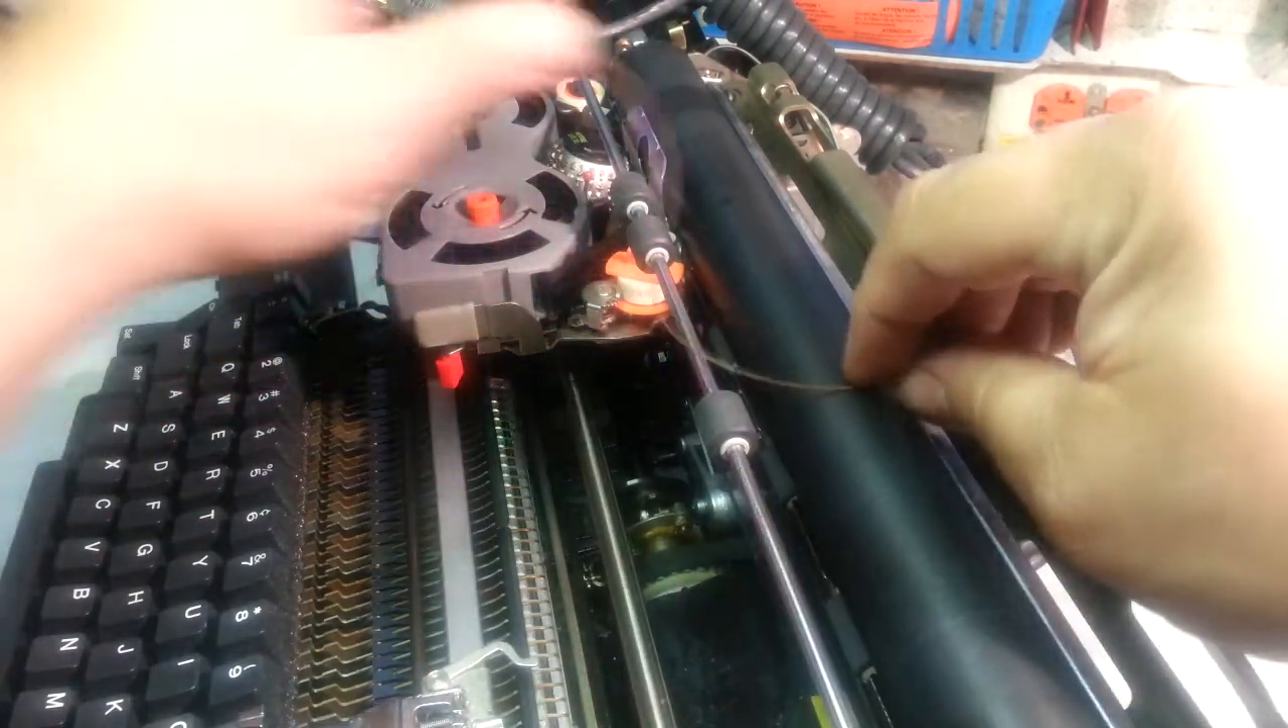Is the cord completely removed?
No.